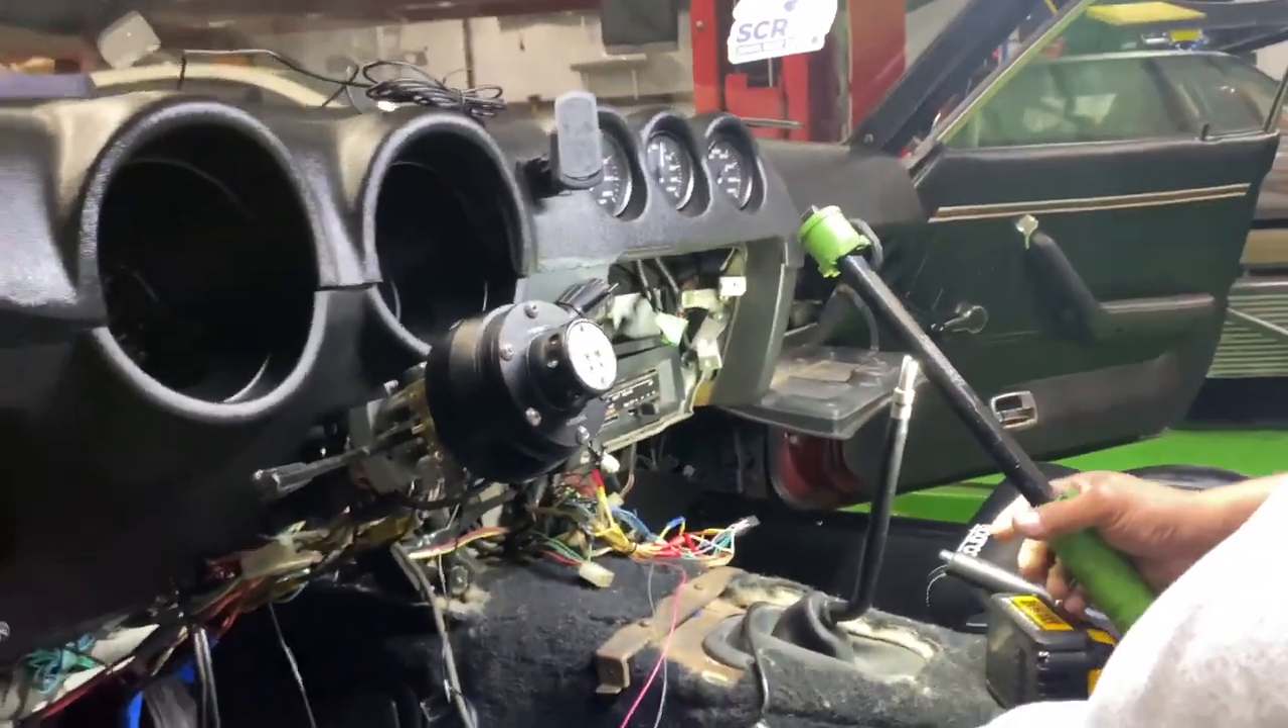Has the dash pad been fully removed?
No.